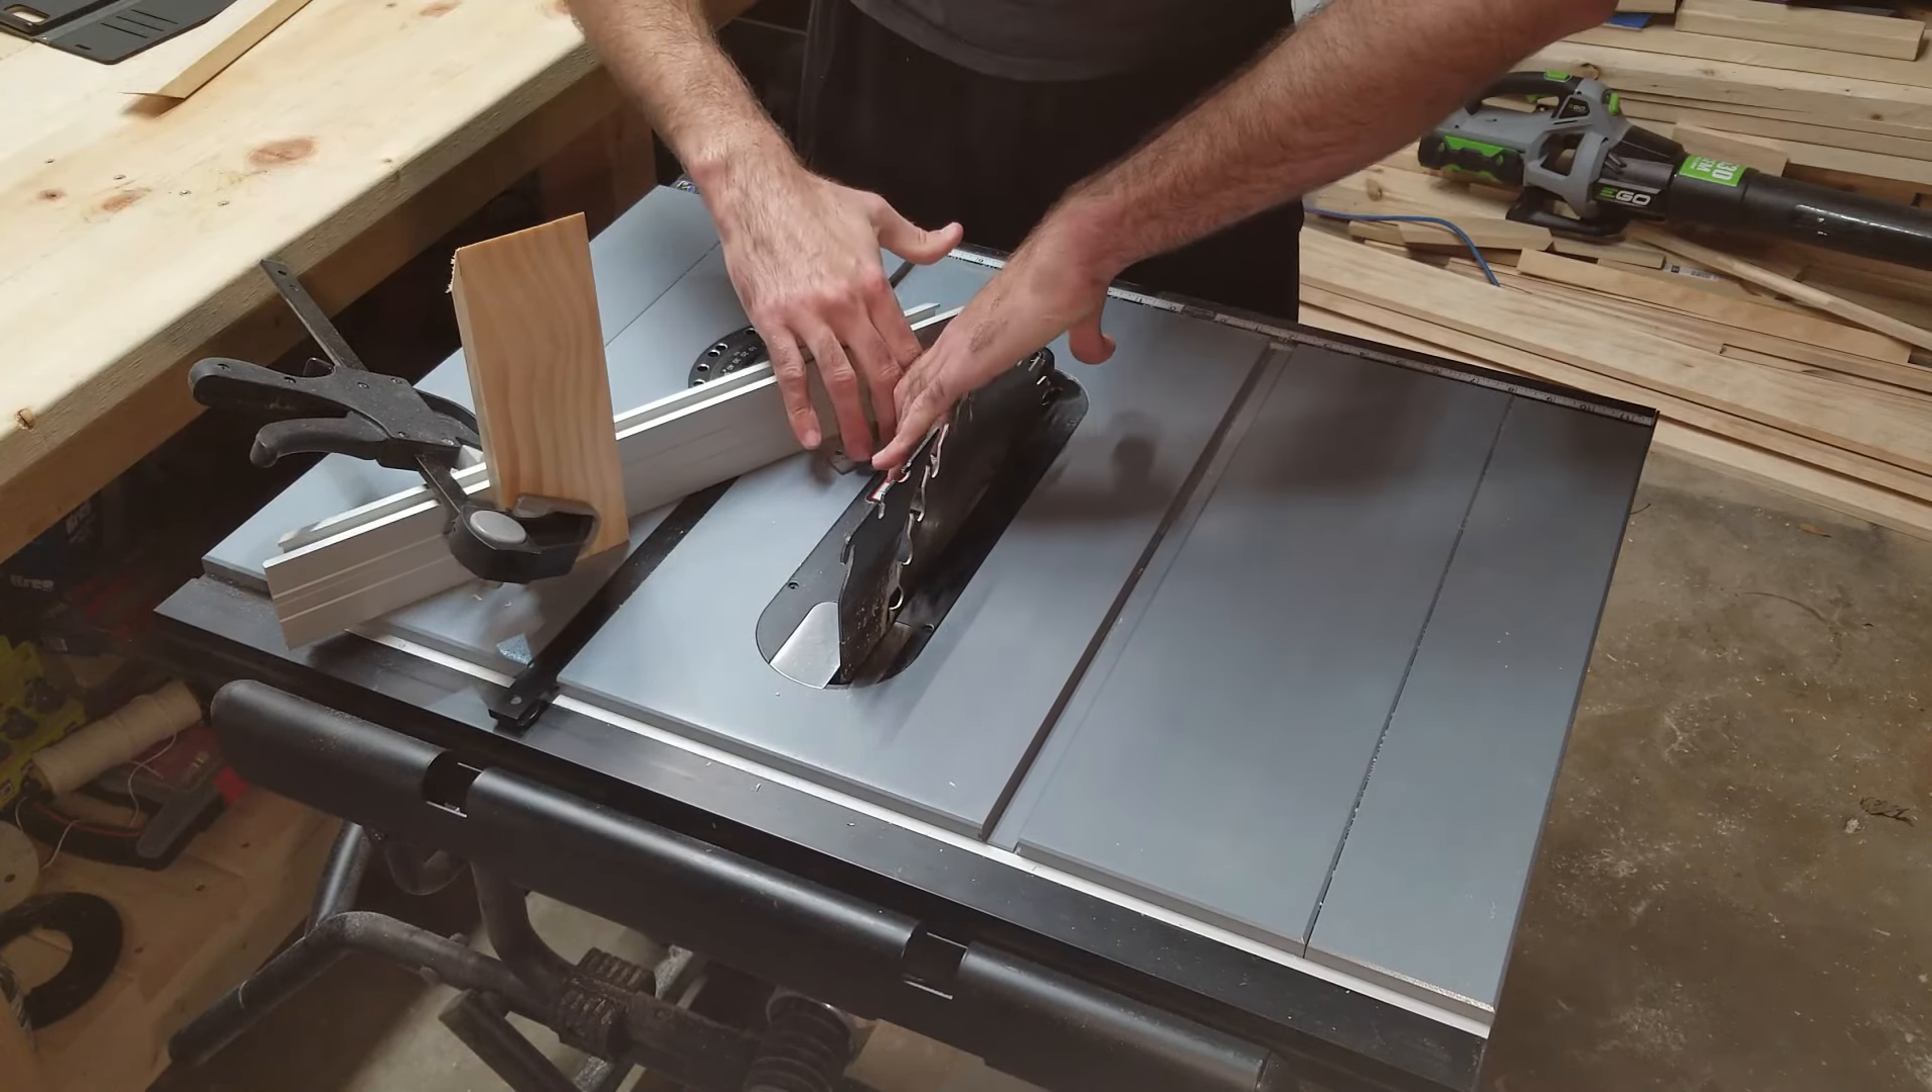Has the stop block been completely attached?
Yes.